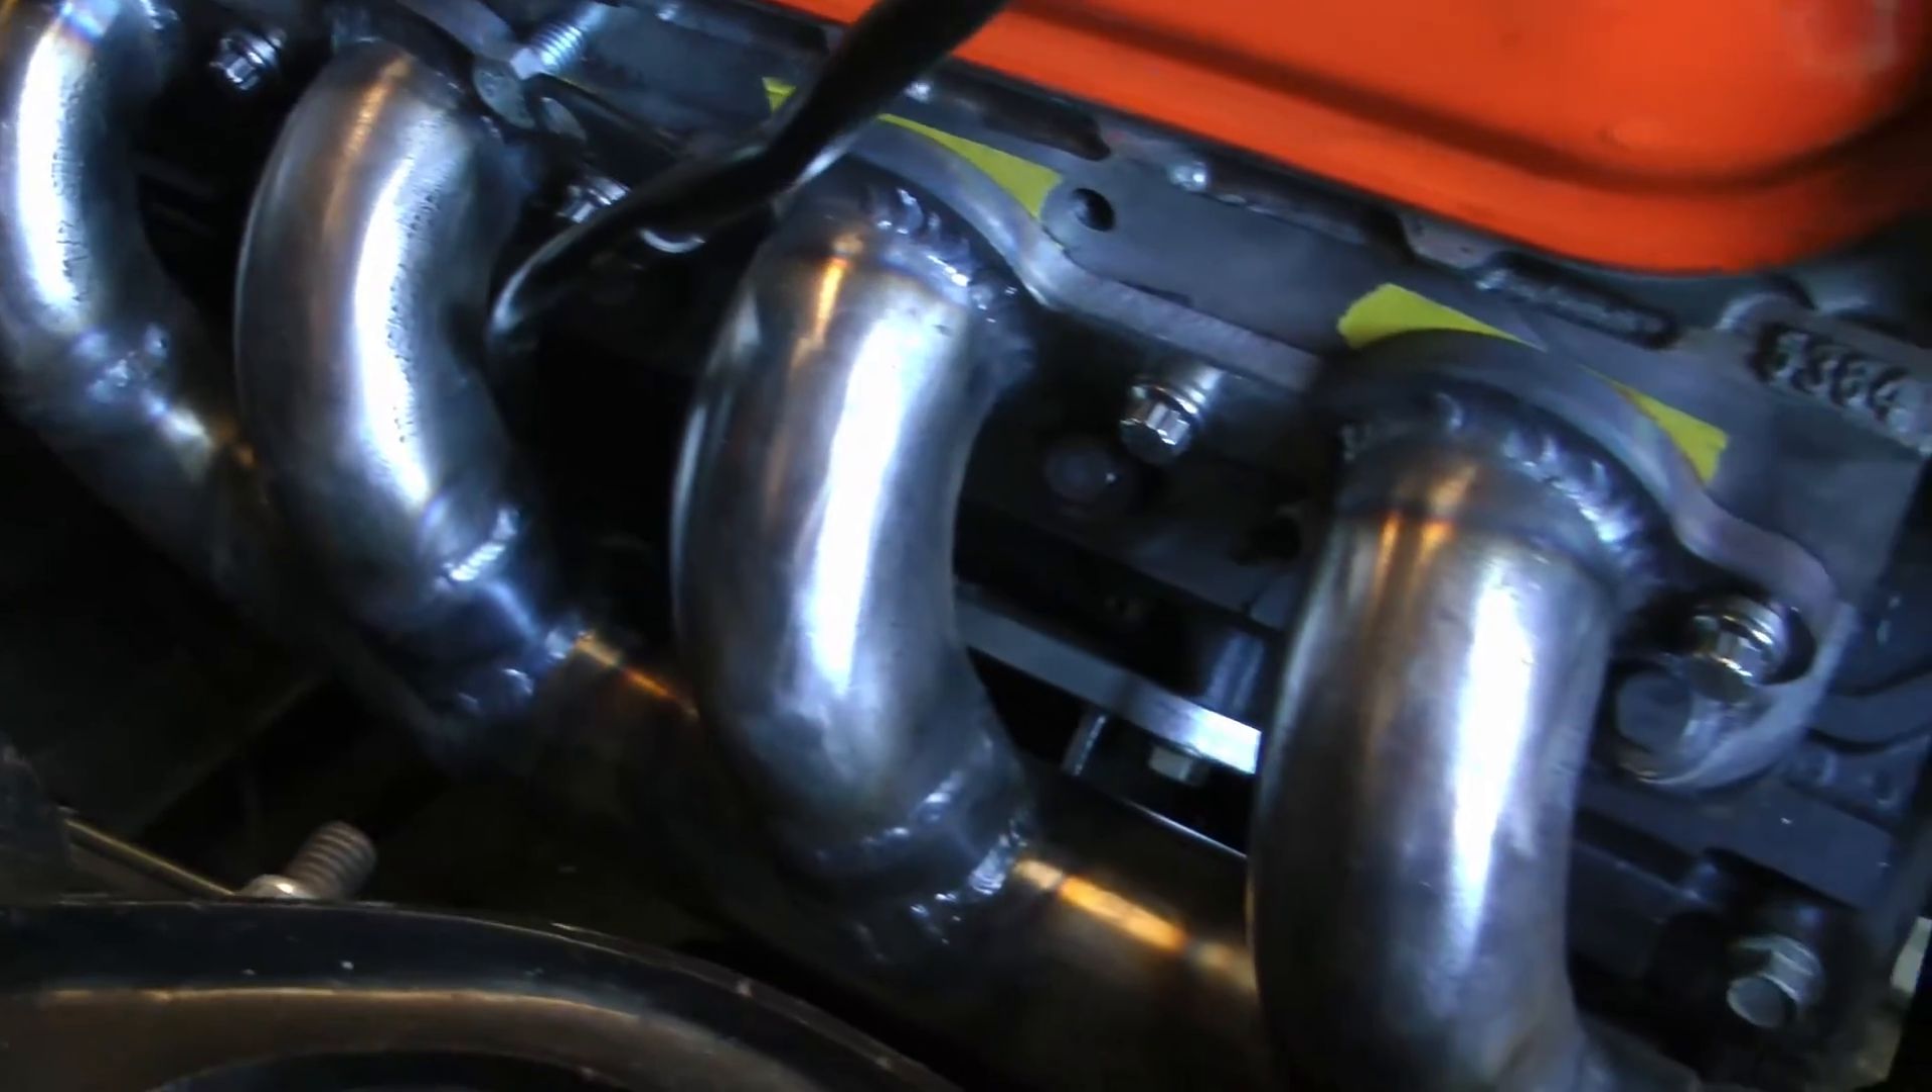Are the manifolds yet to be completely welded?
No.